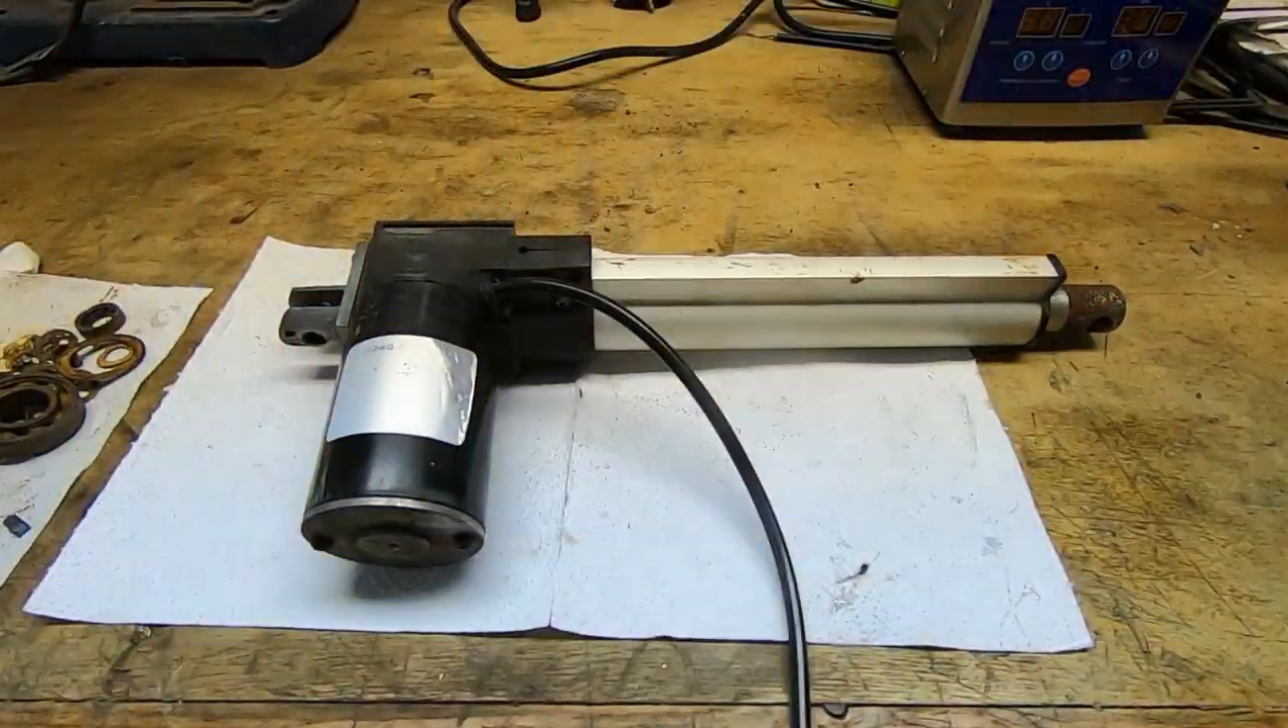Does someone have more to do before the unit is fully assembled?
No.